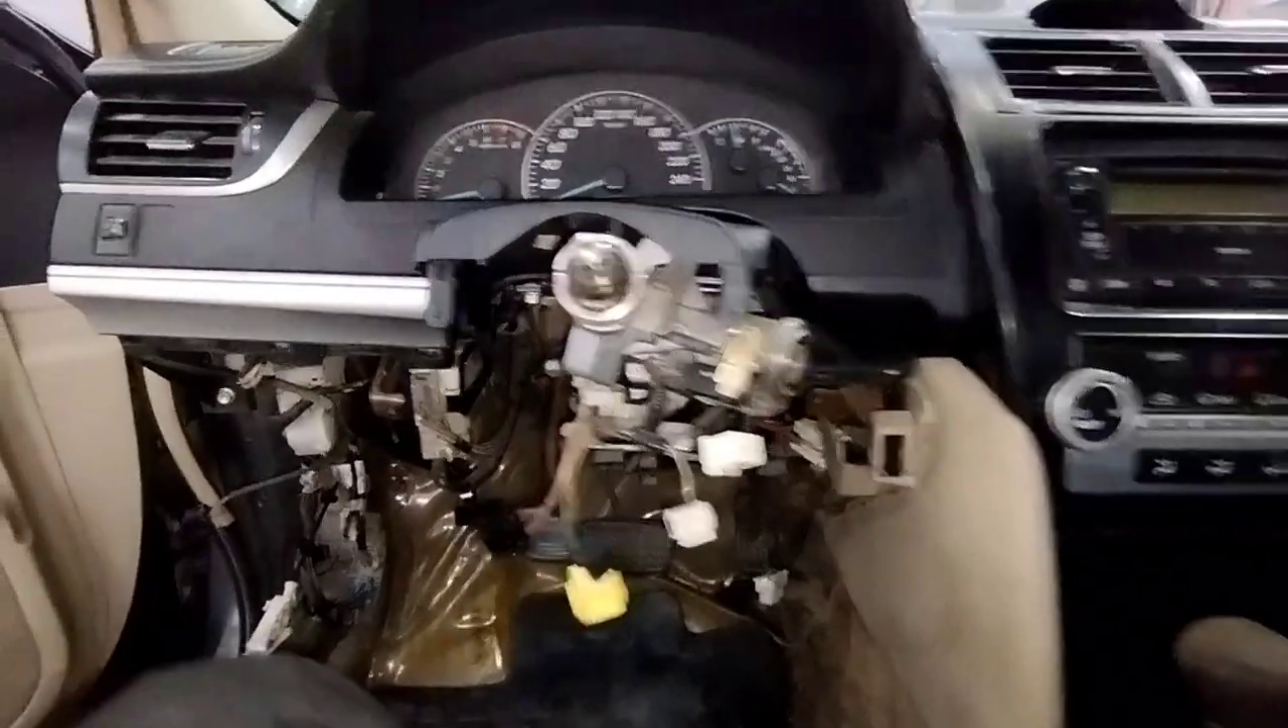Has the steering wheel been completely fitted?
No.